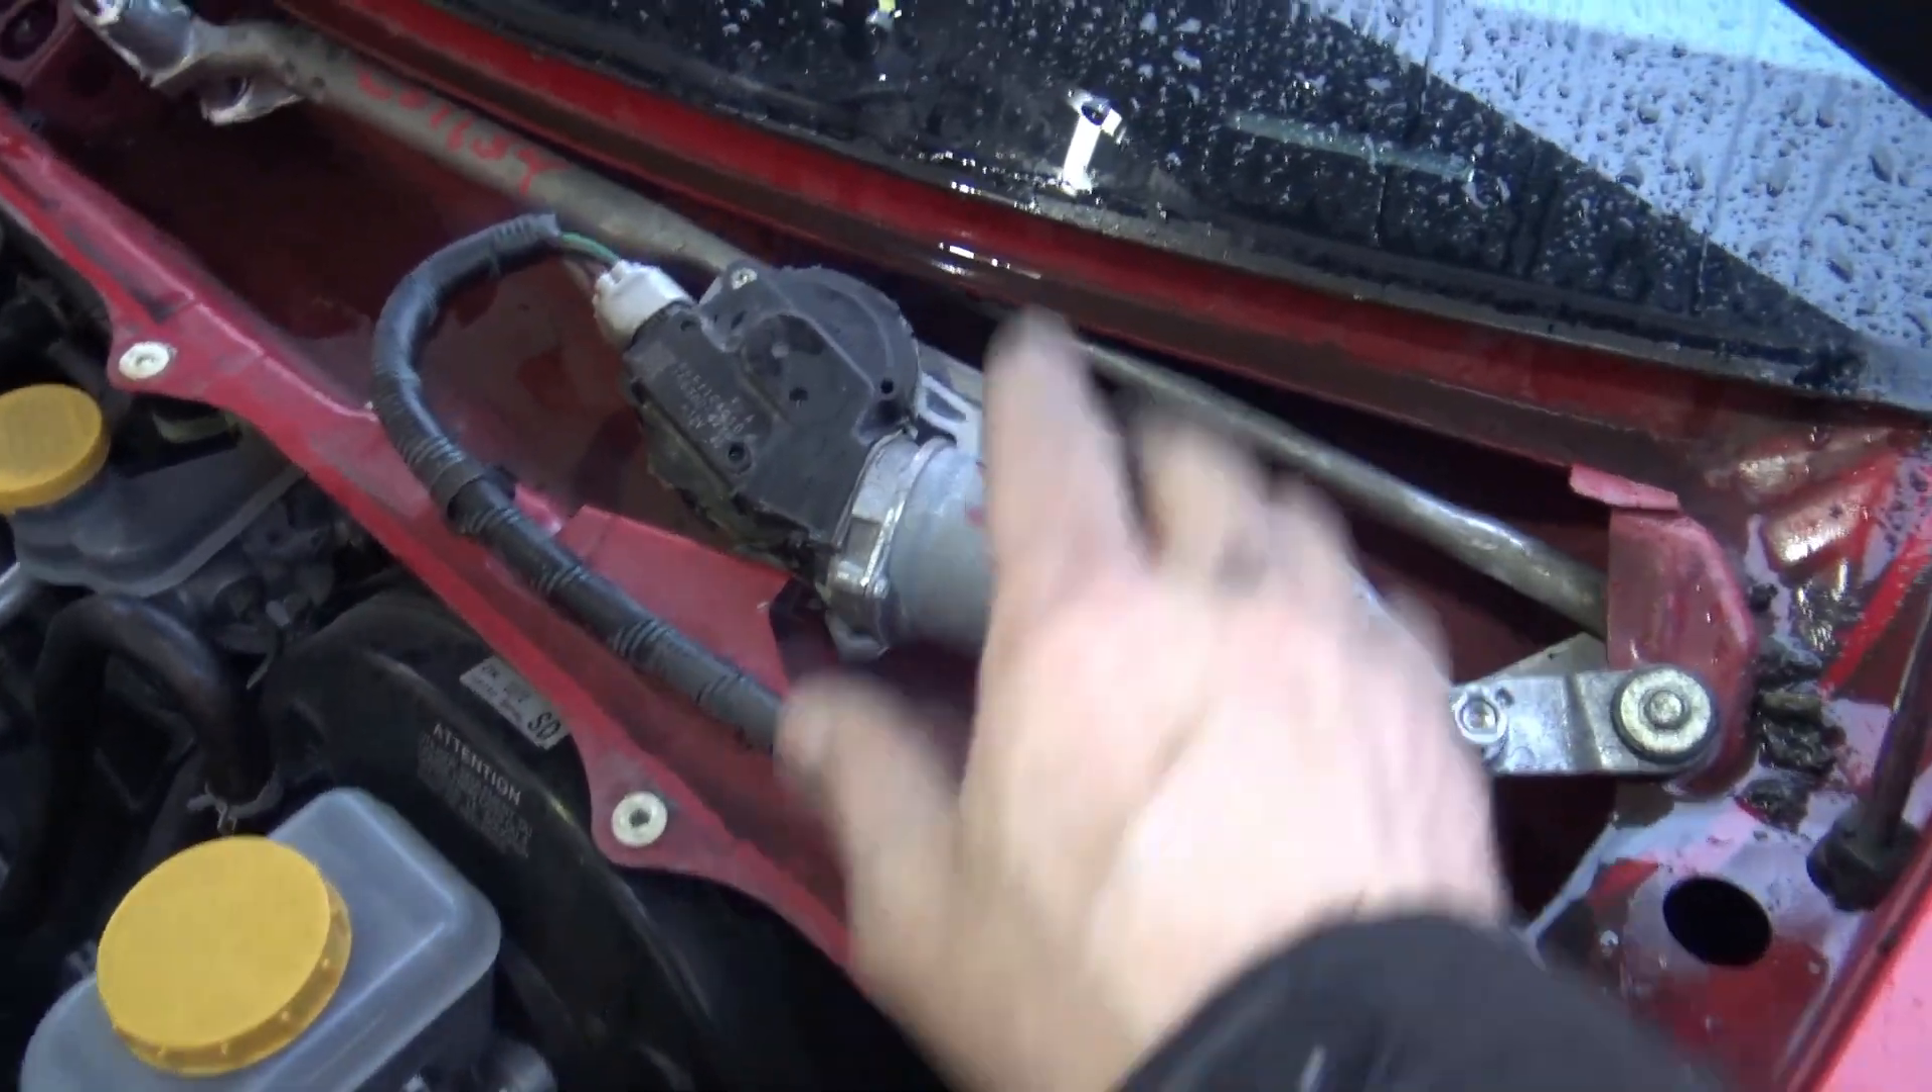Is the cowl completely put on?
No.